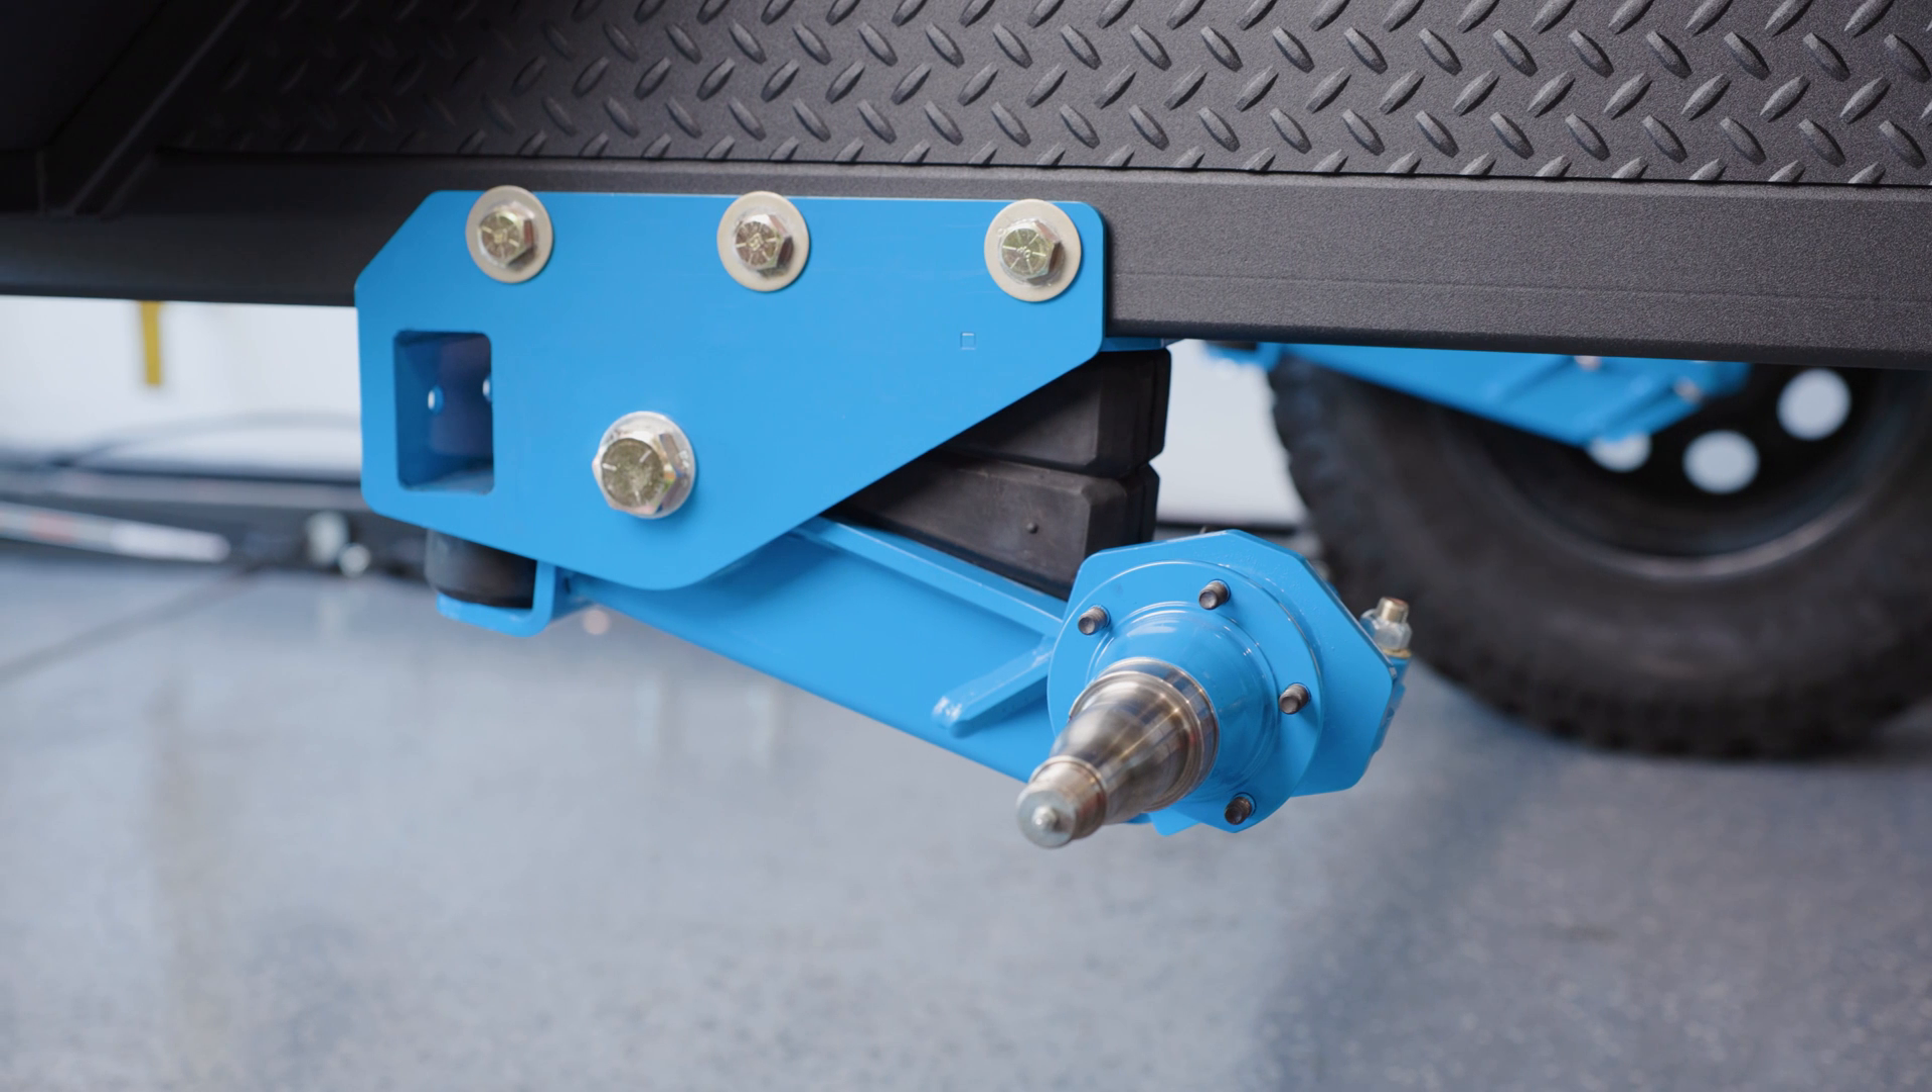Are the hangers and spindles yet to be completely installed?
No.